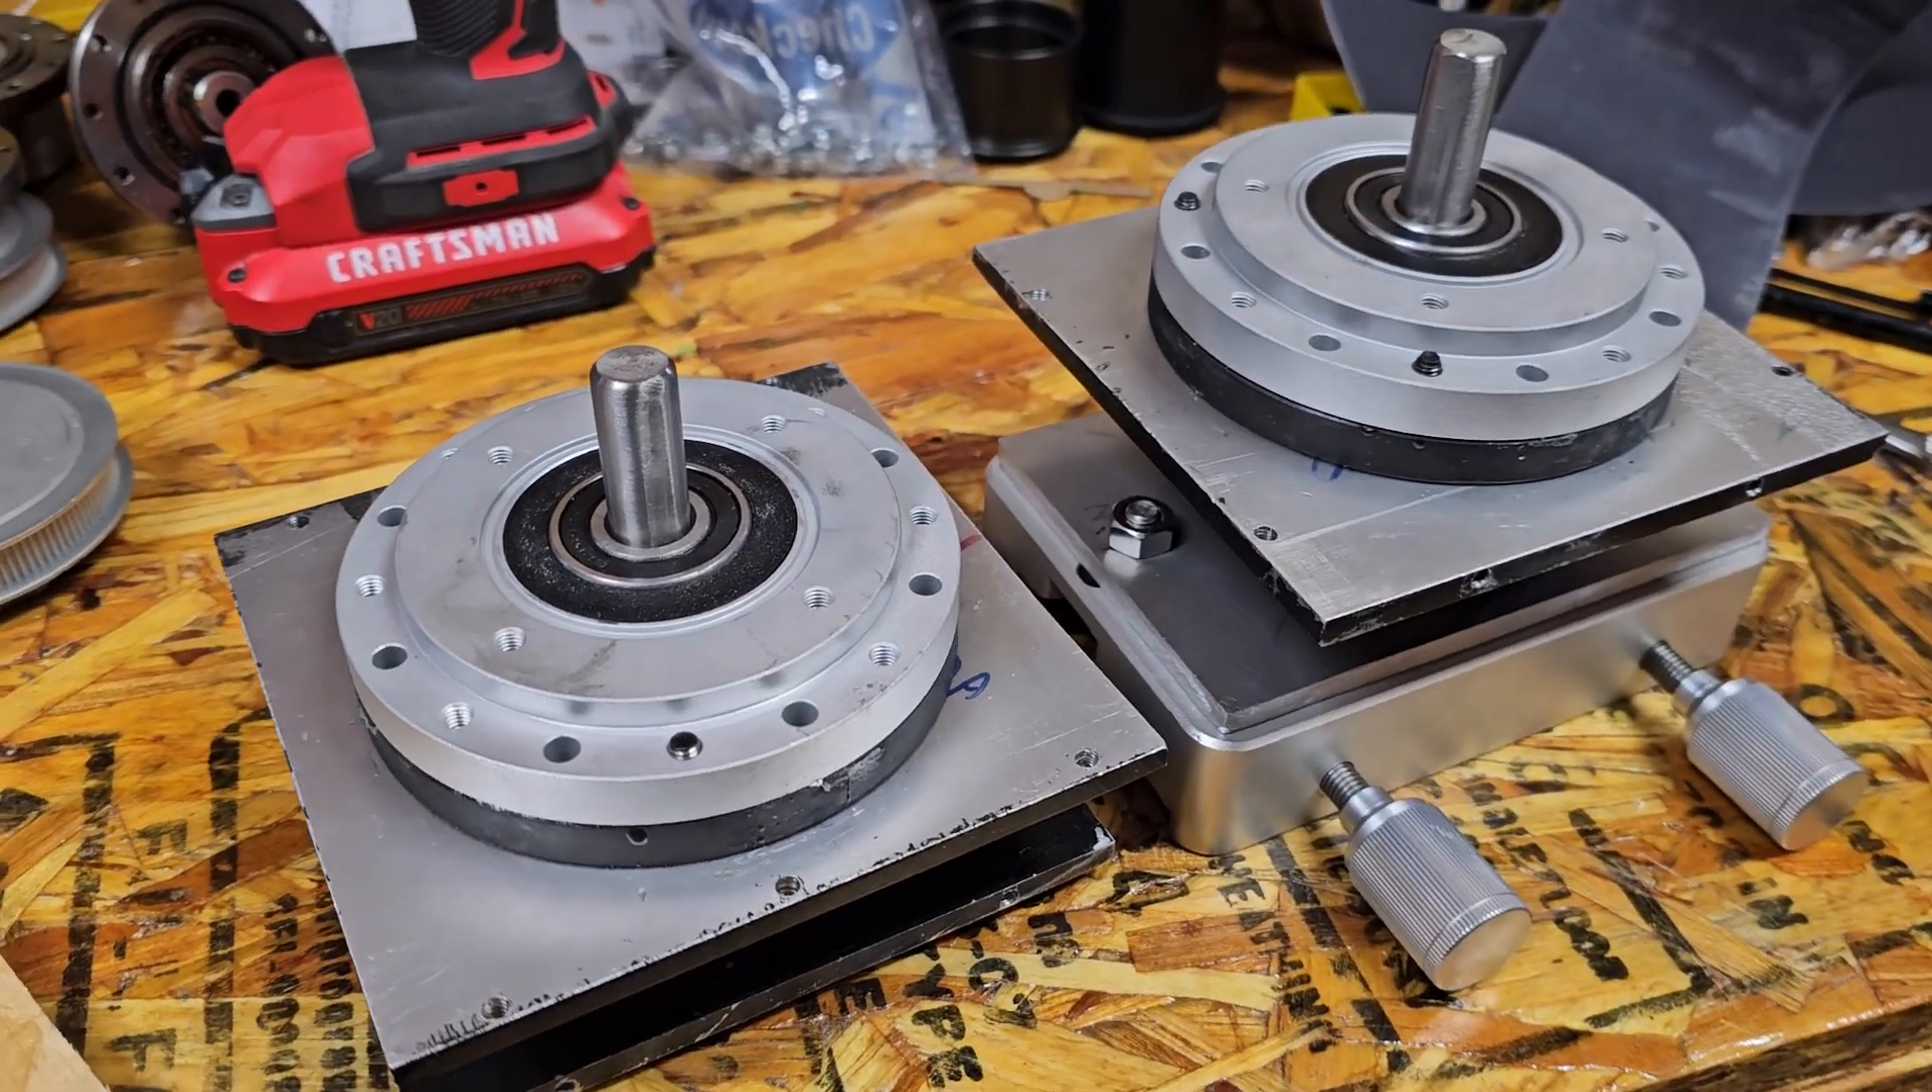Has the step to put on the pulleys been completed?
No.